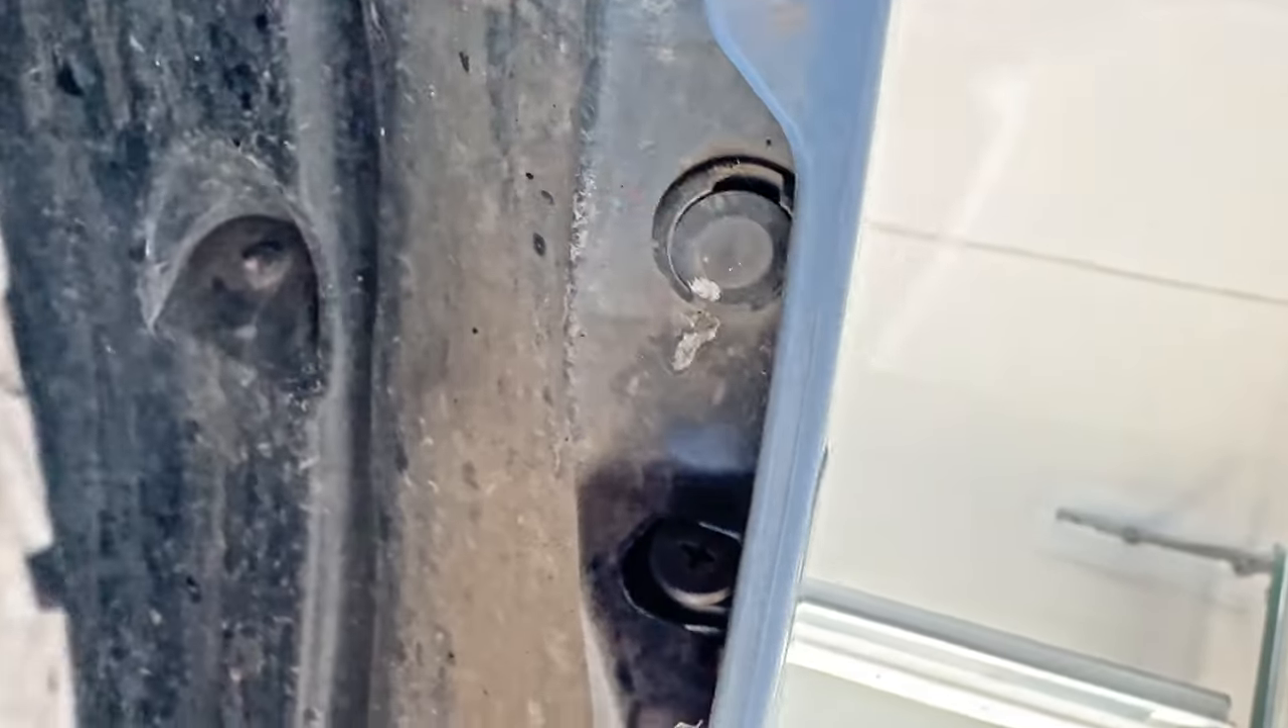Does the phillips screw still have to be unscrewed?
Yes.